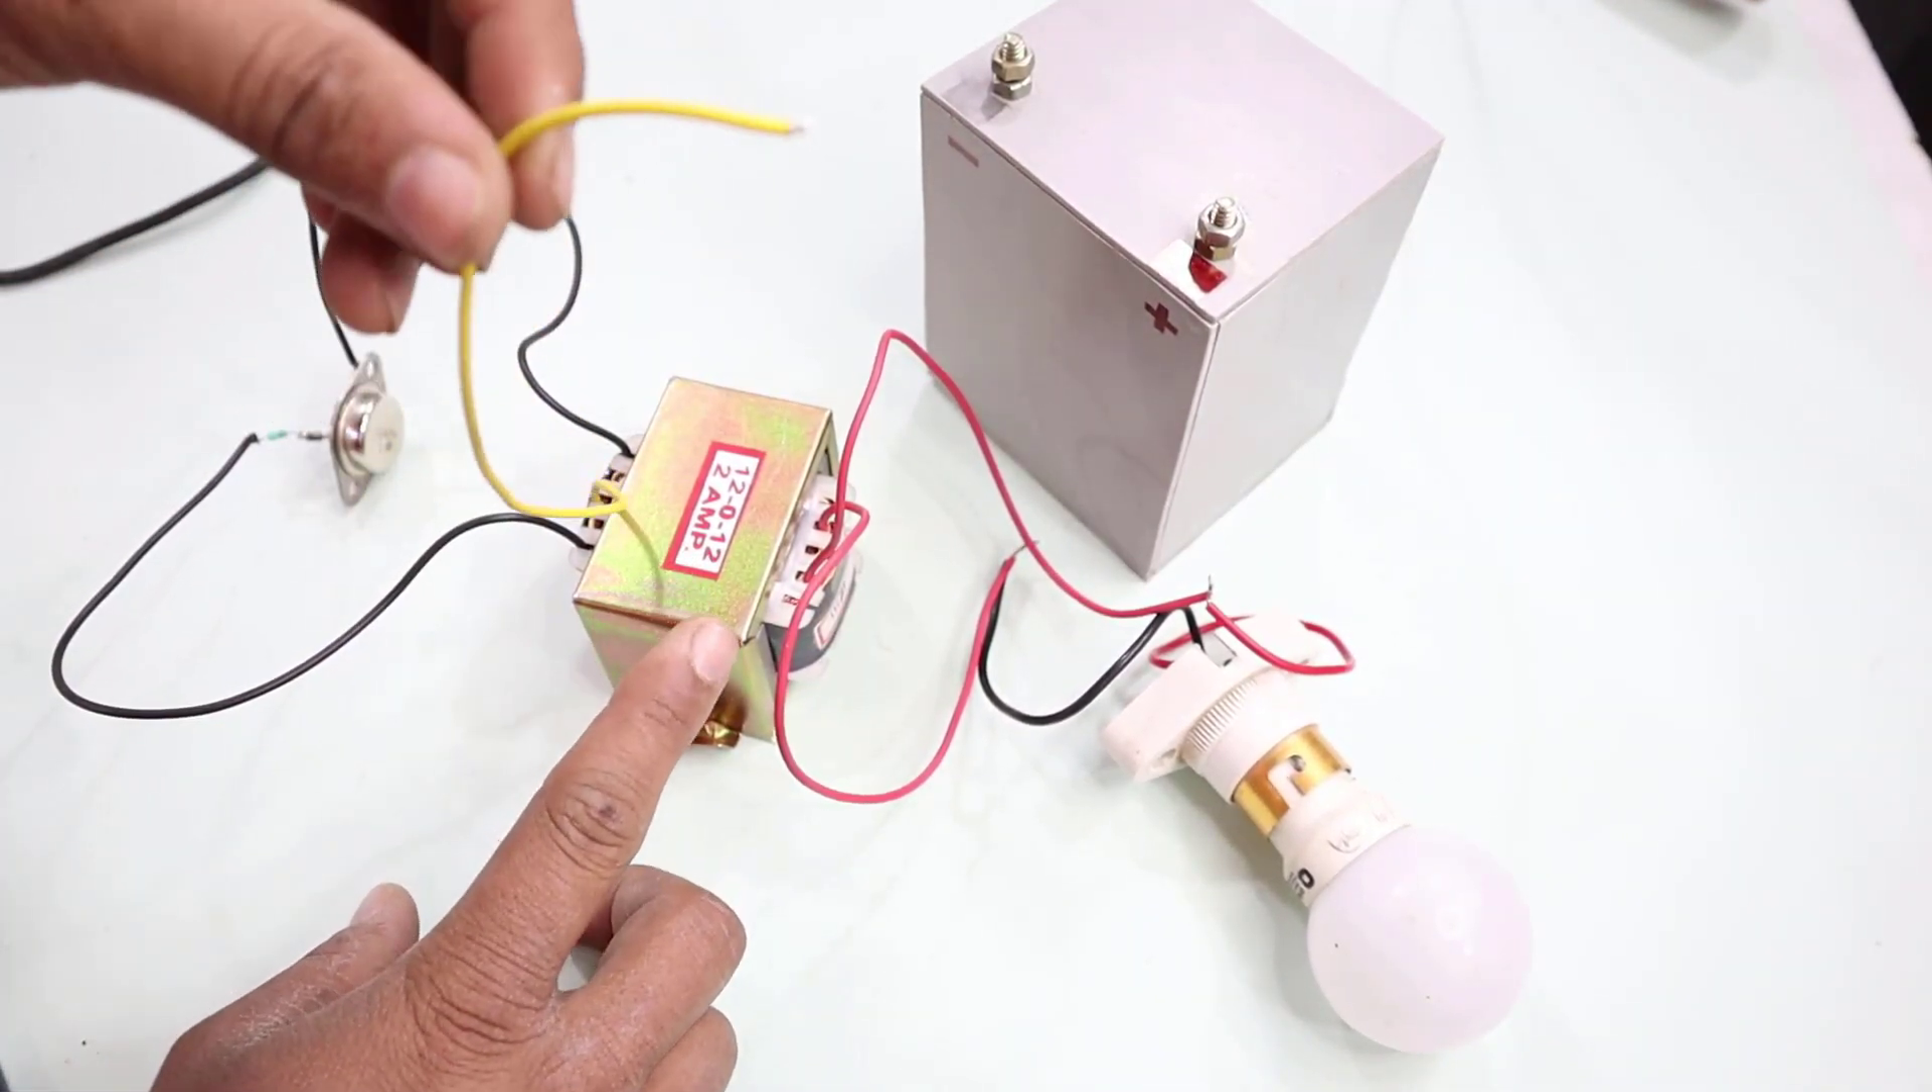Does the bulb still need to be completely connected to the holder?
No.